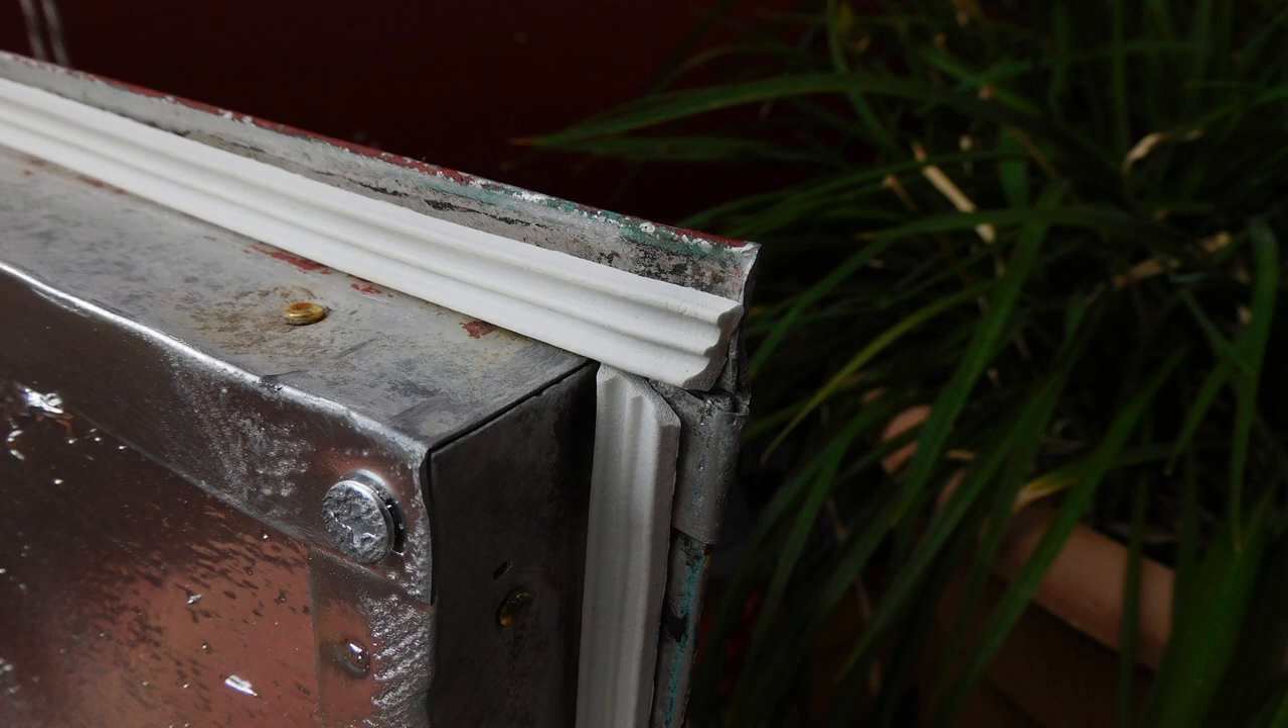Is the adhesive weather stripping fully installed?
Yes.